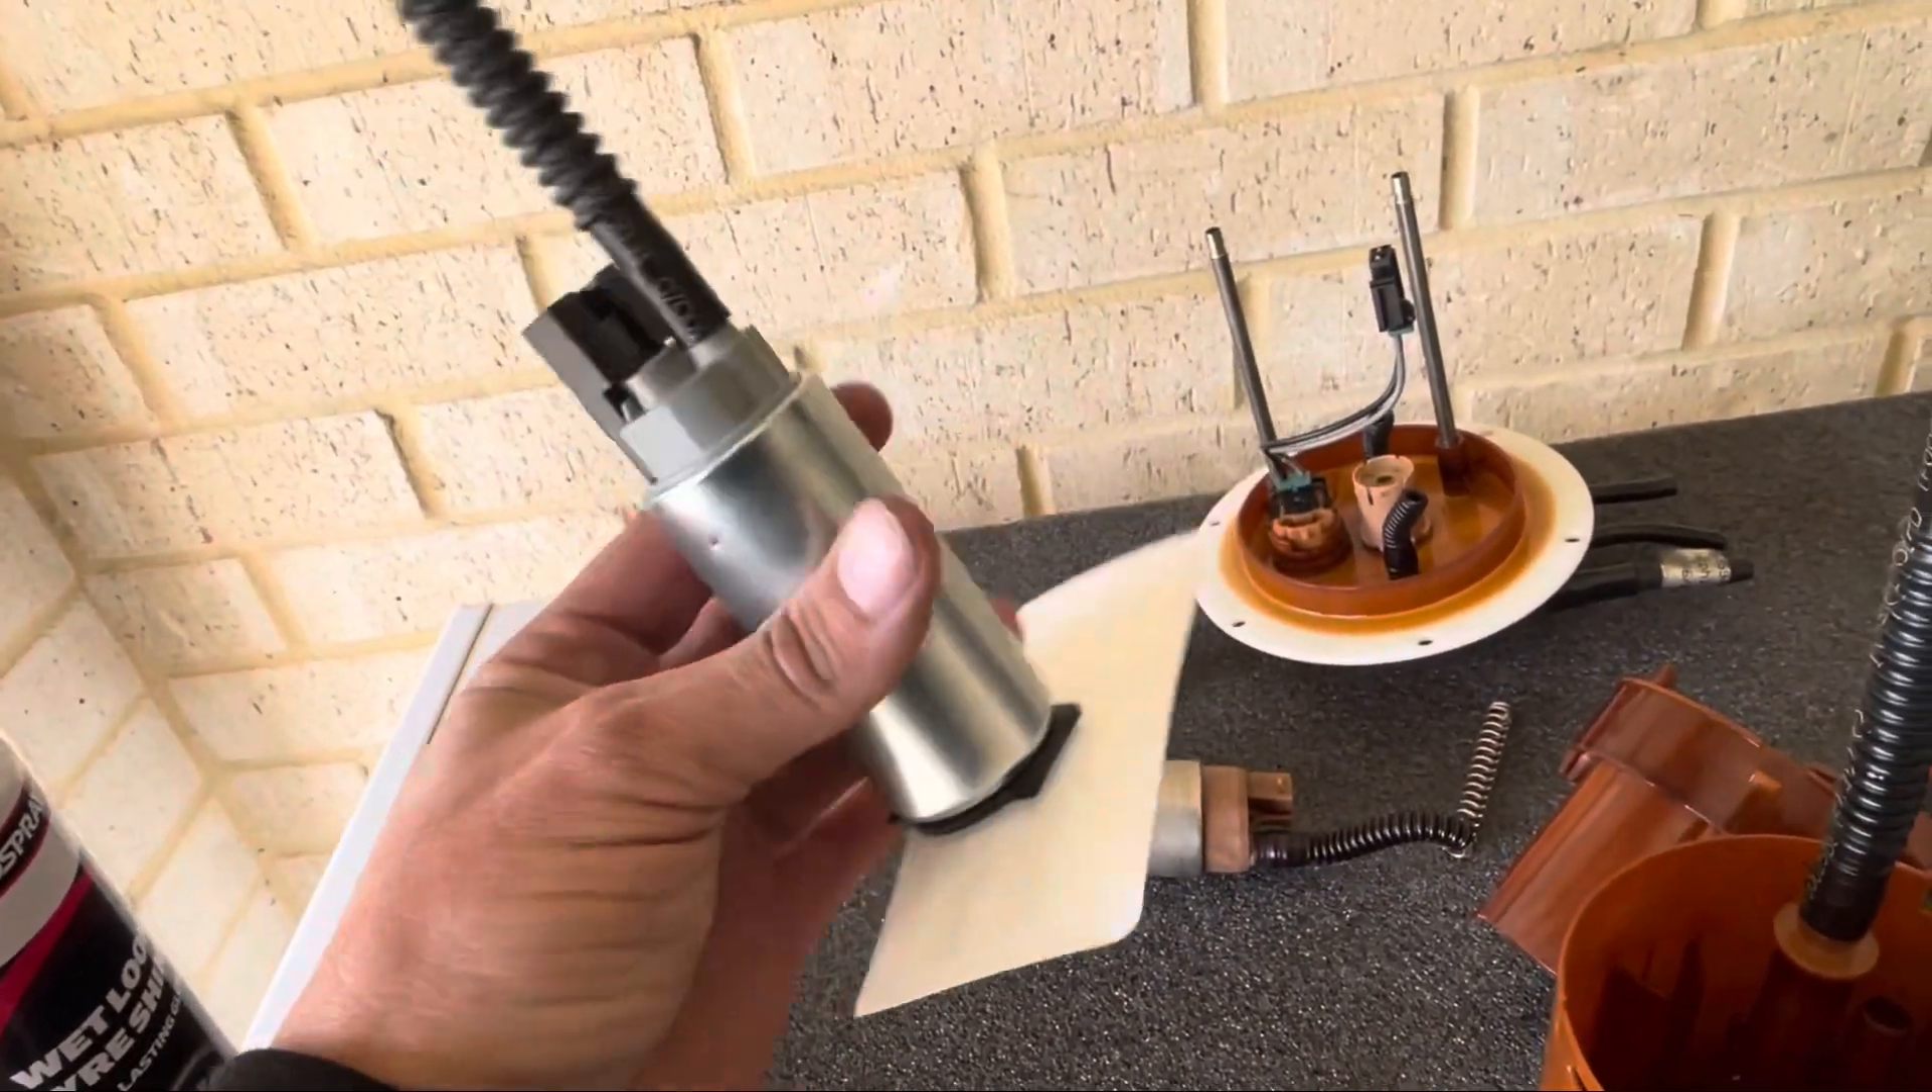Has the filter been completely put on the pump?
Yes.